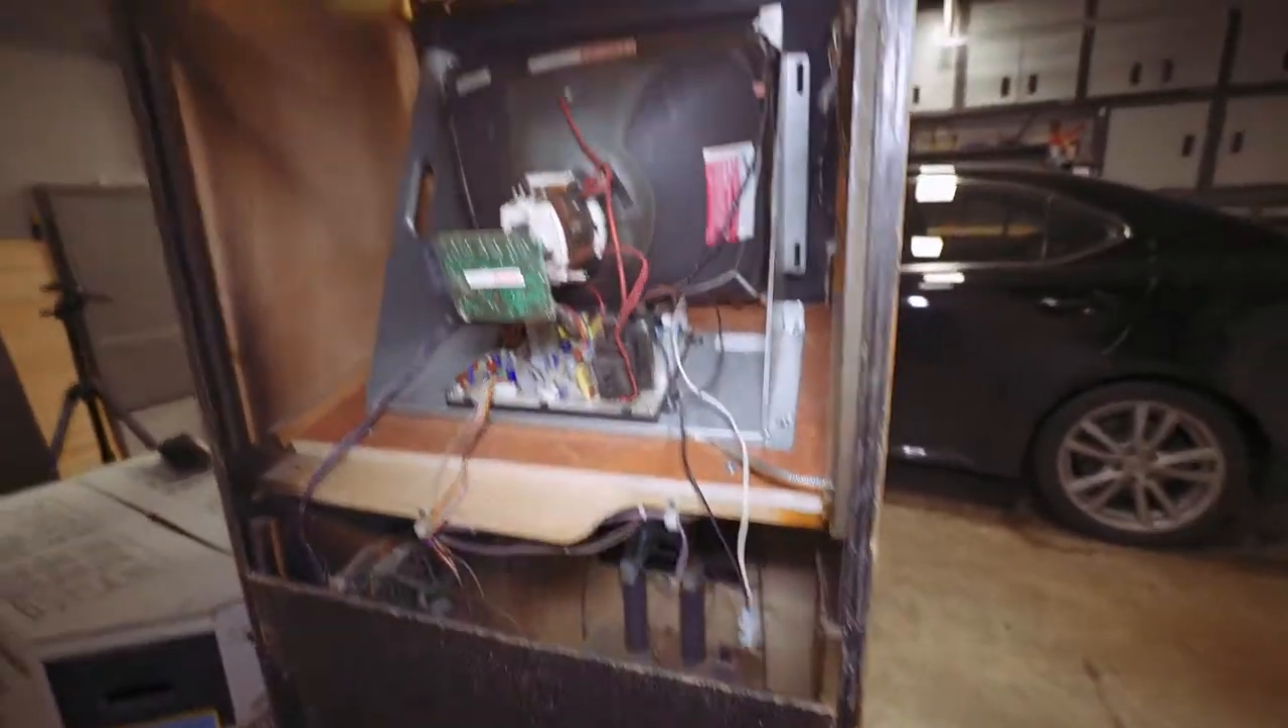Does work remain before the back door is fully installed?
Yes.